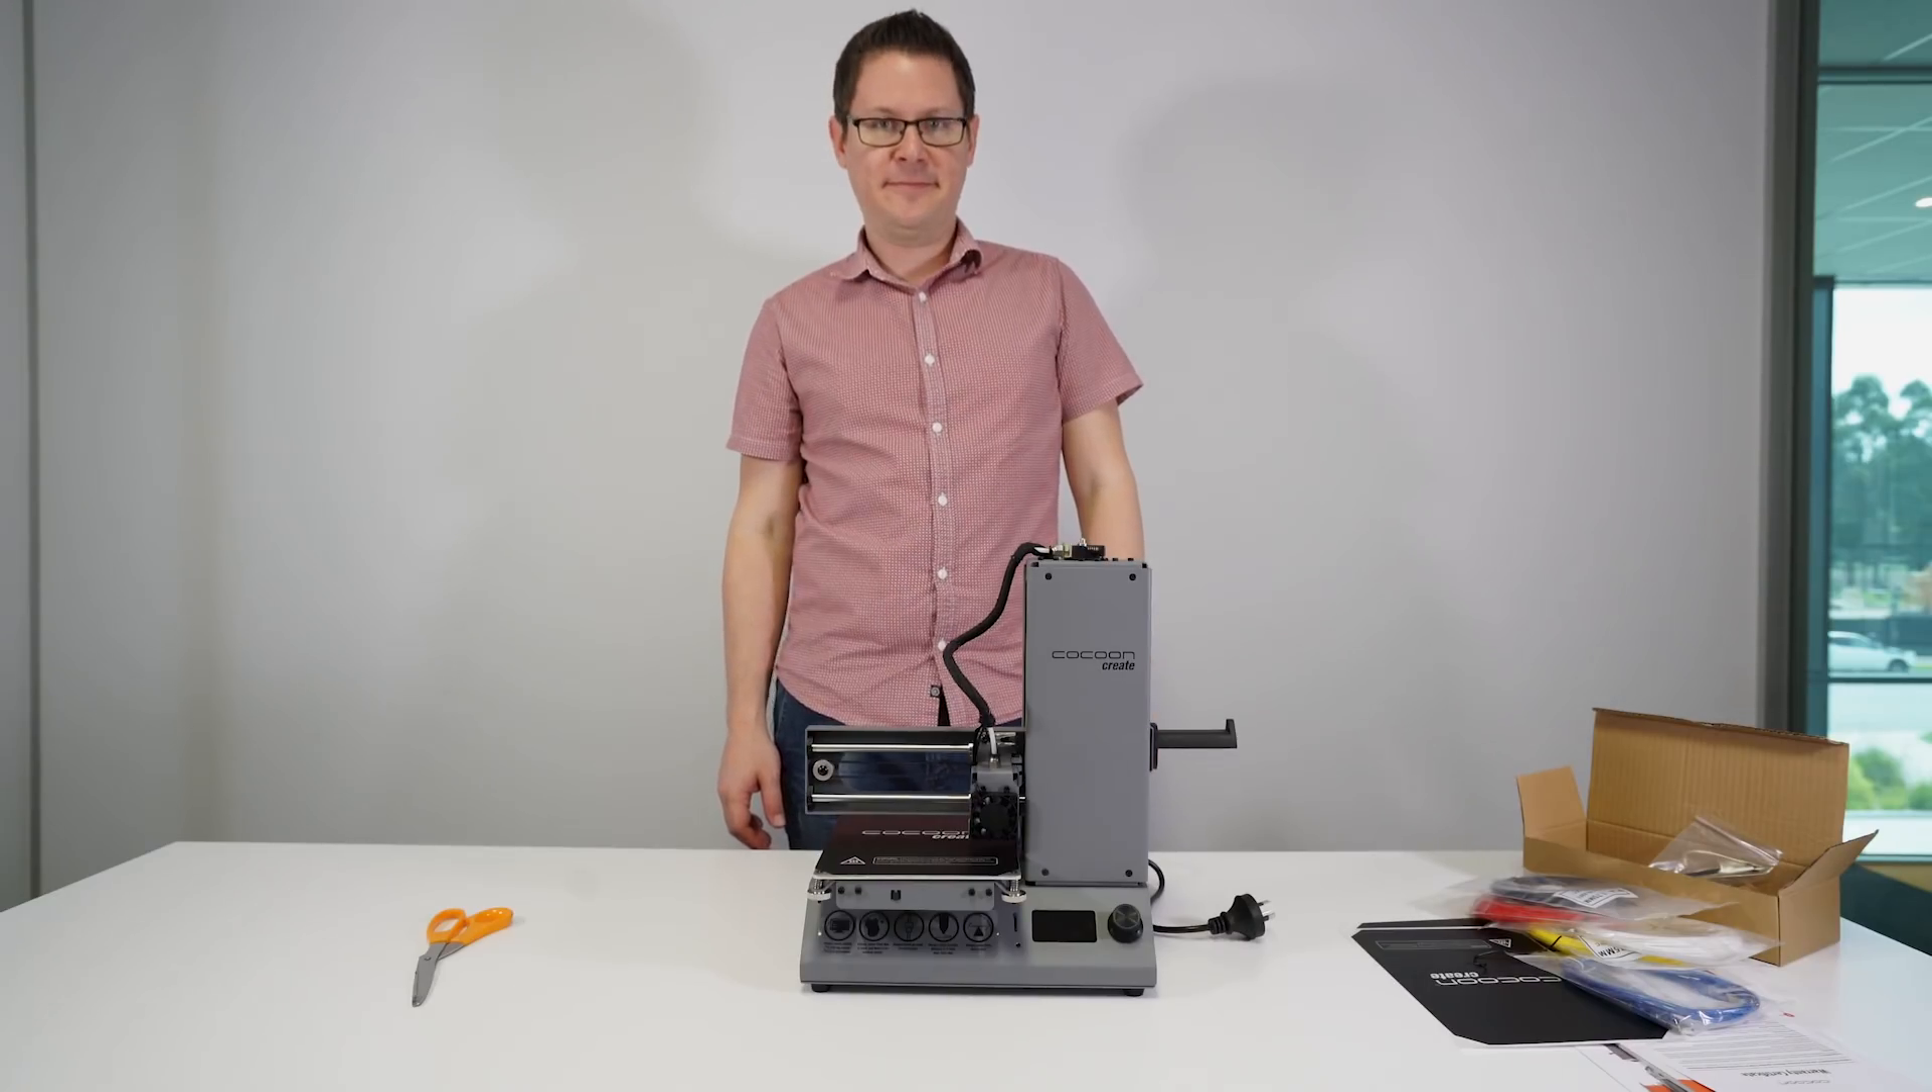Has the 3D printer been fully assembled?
Yes.